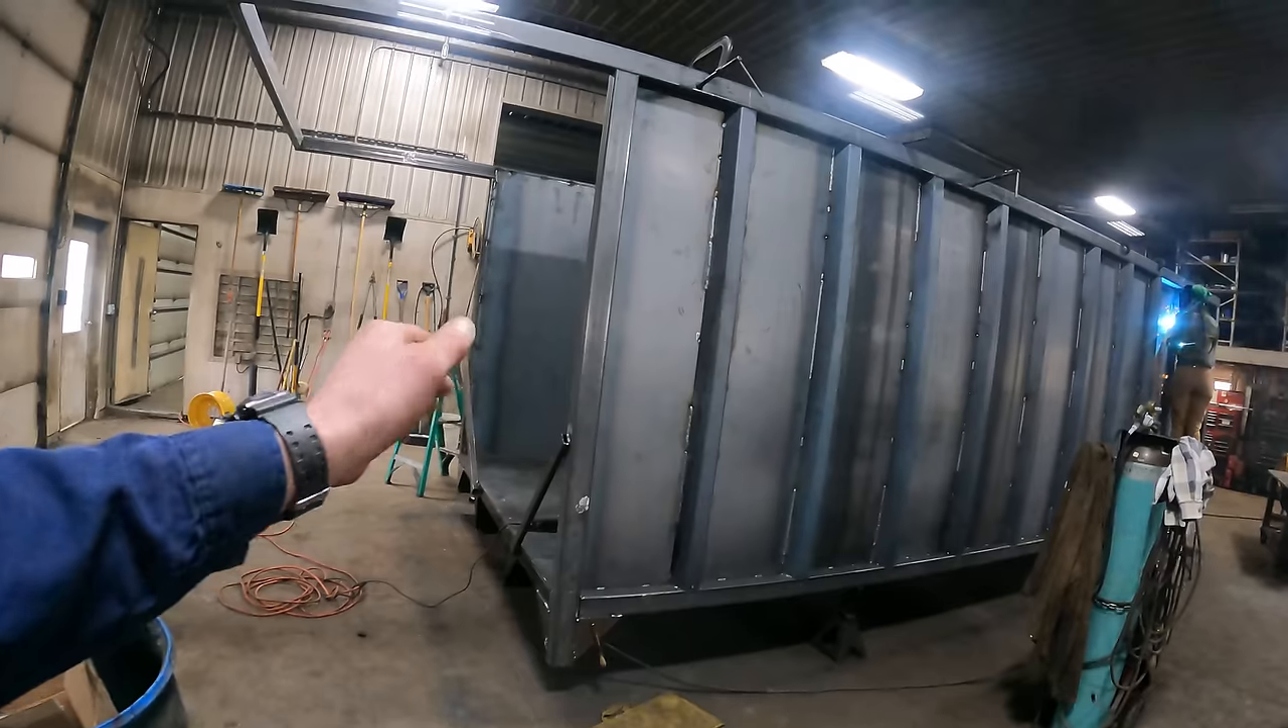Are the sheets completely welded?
No.